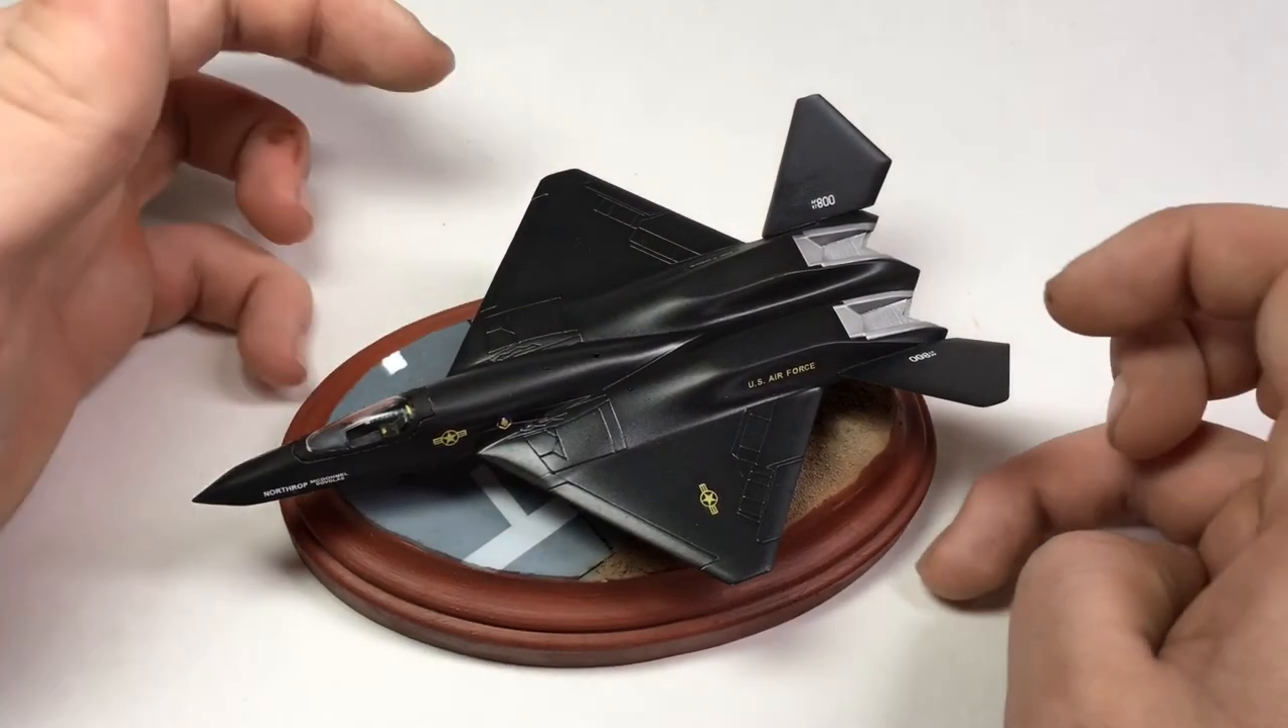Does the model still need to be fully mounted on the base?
No.